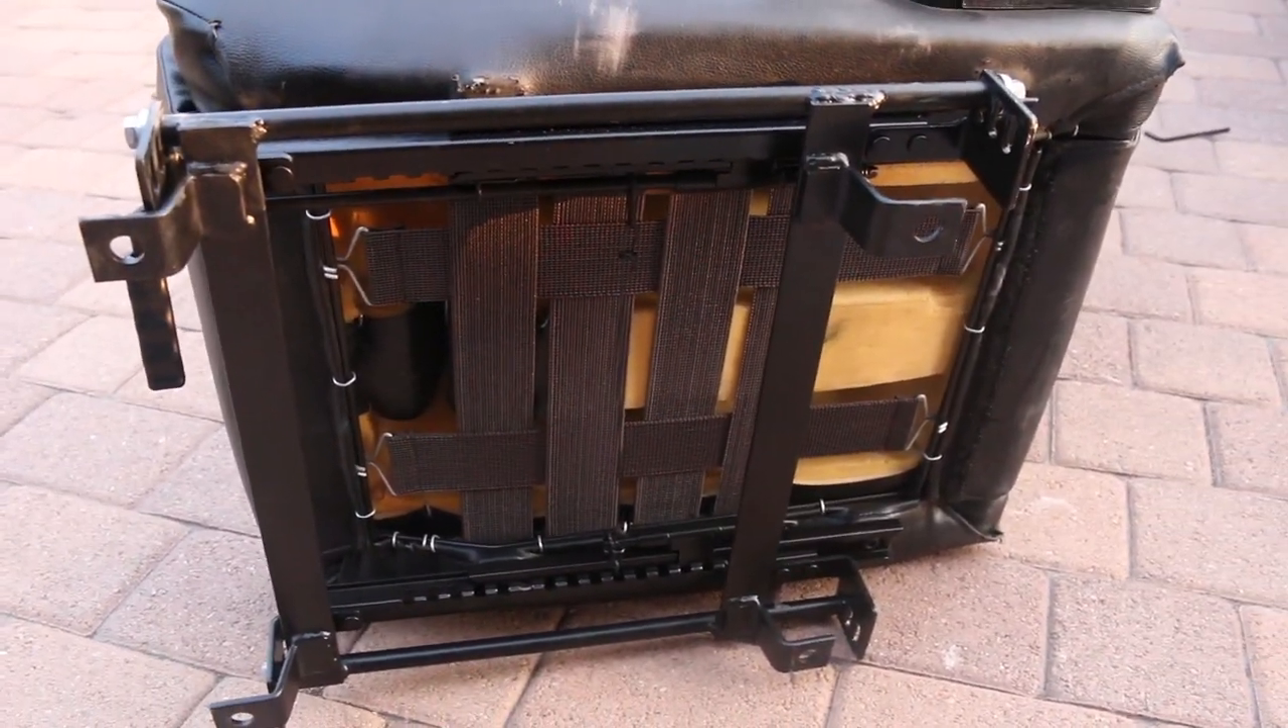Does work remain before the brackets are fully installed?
No.